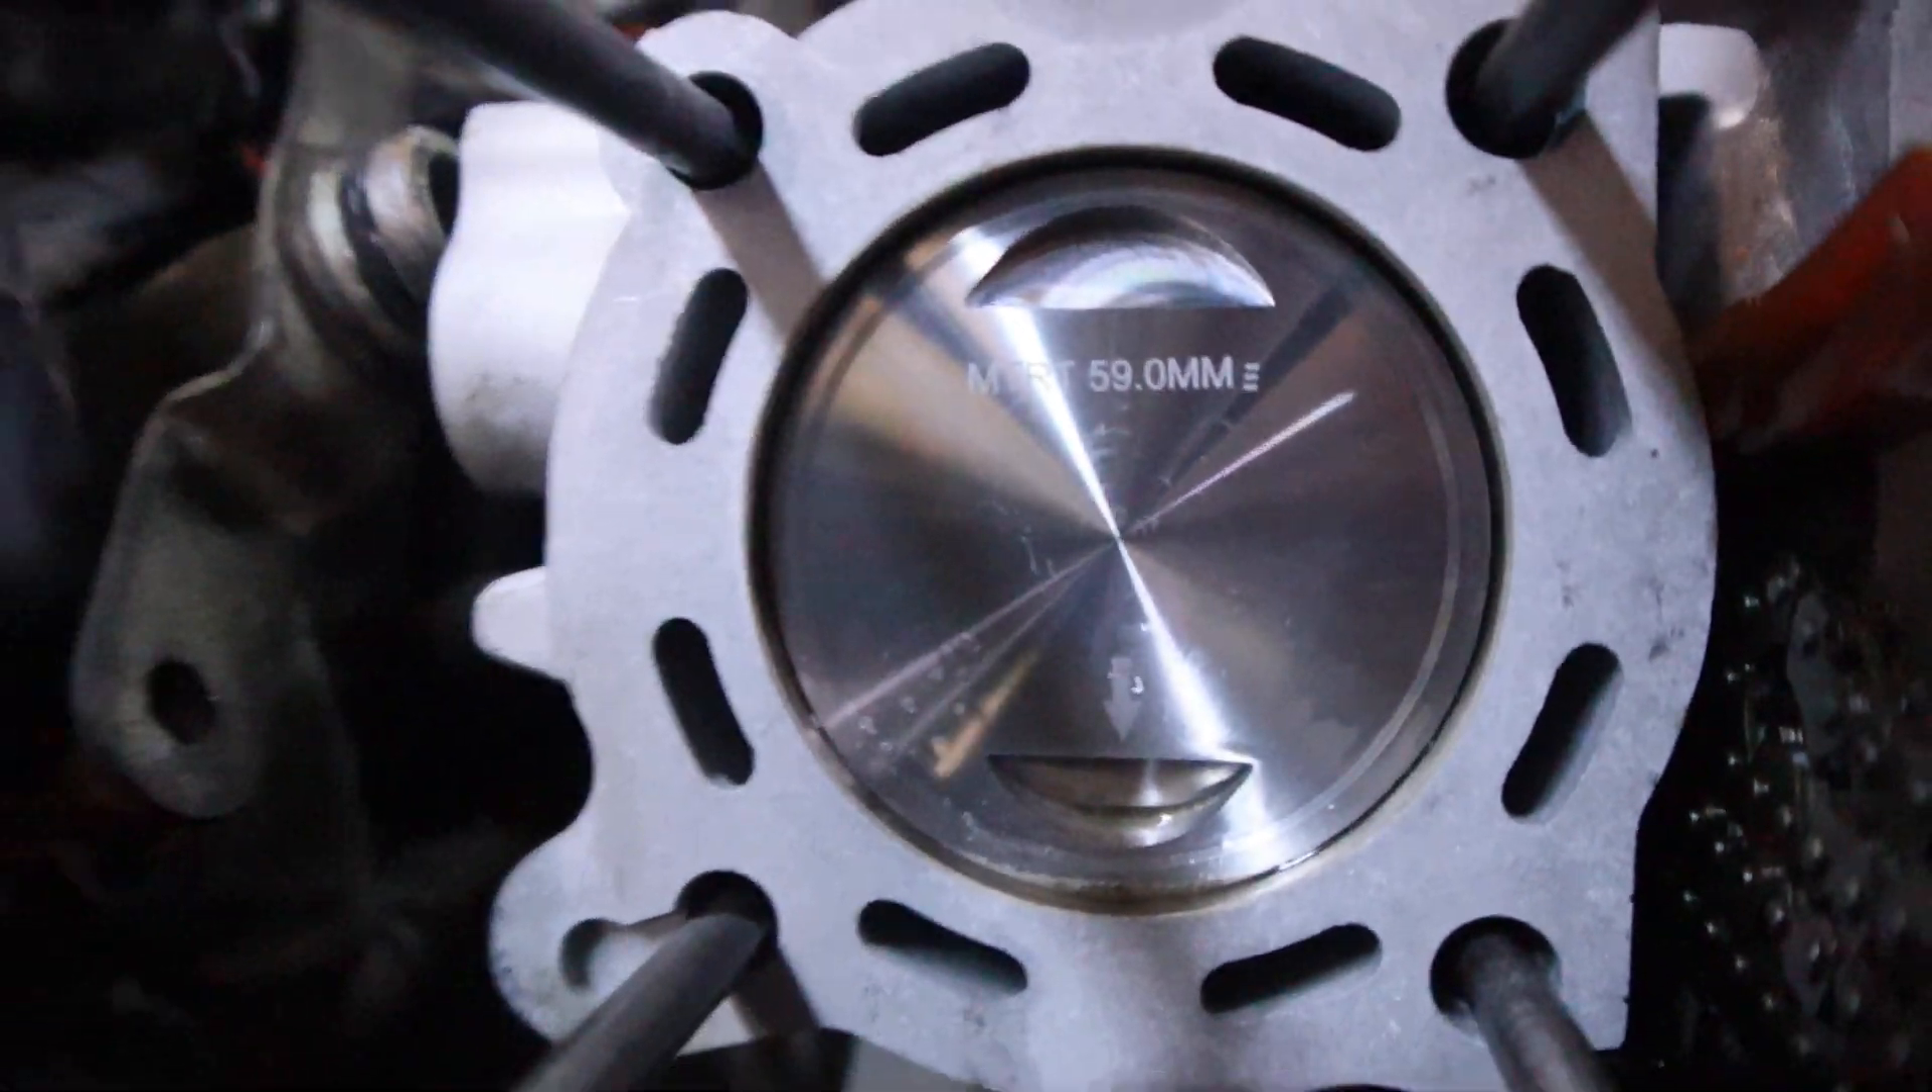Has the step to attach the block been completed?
Yes.